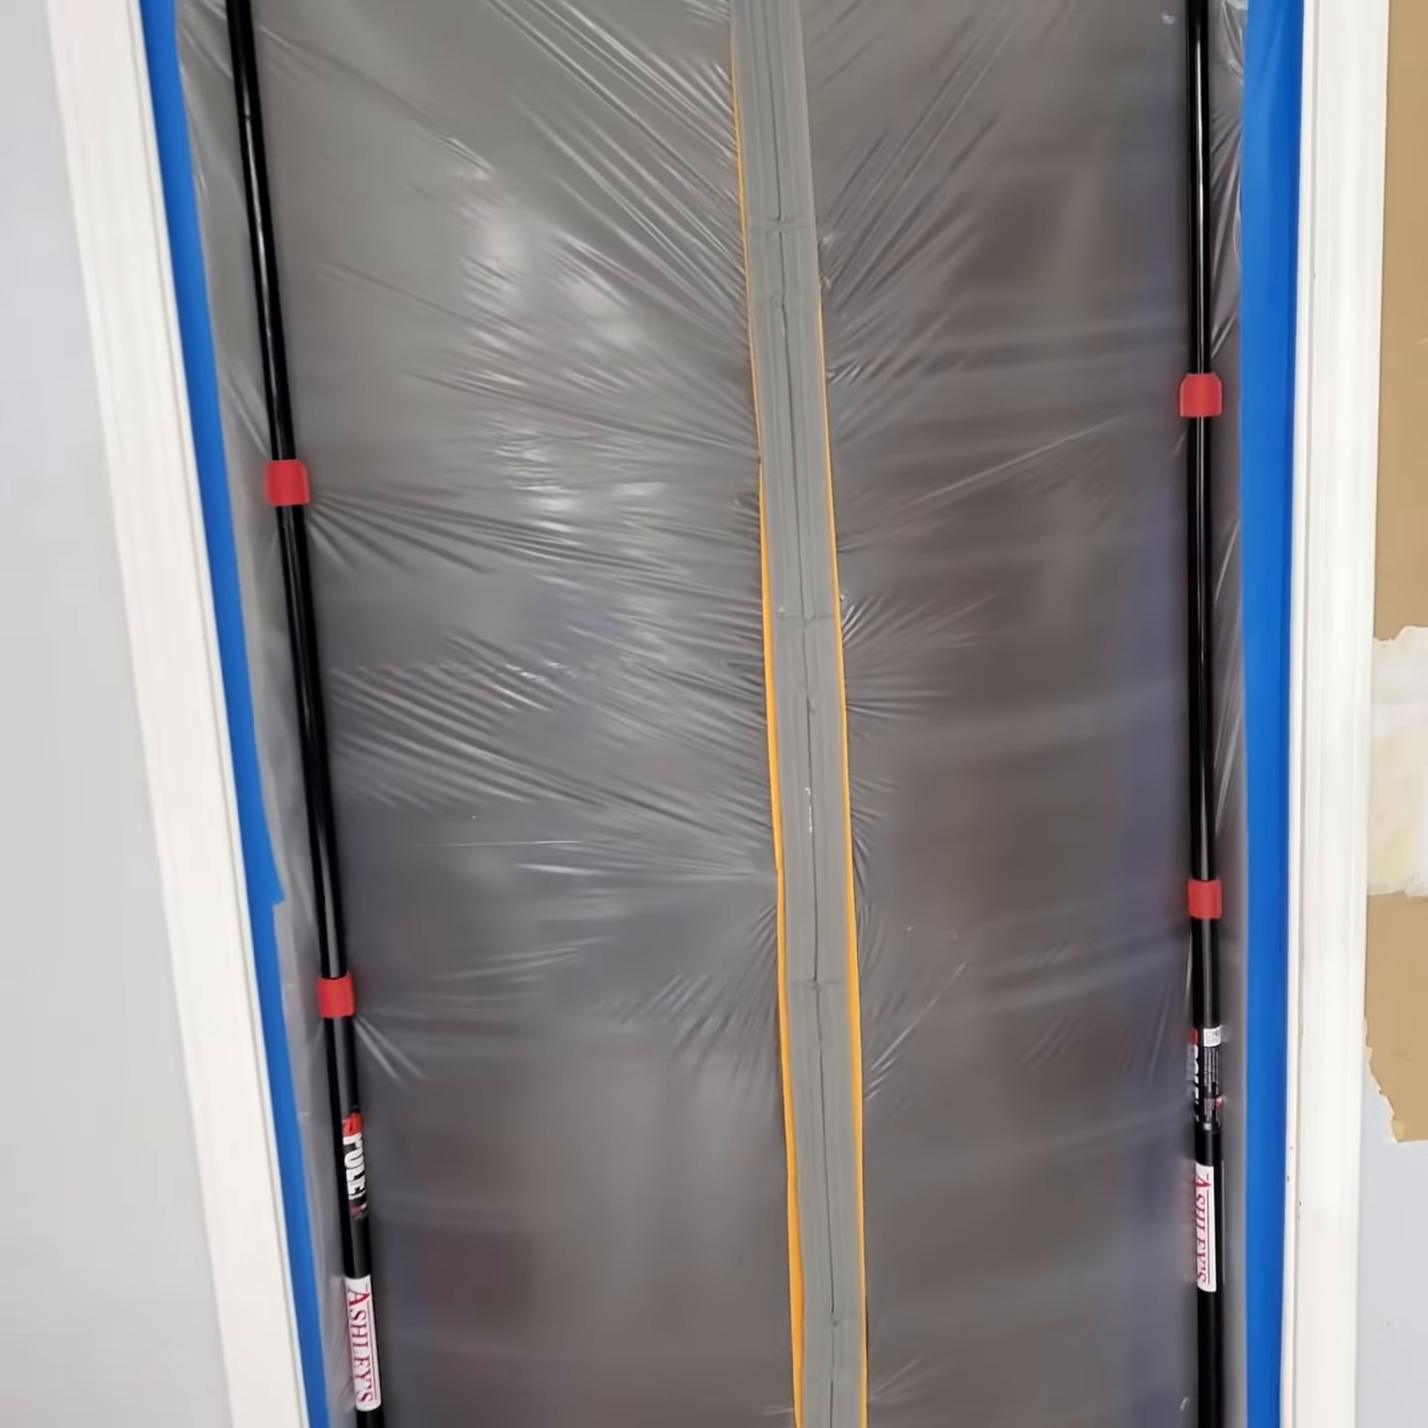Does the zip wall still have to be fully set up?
No.